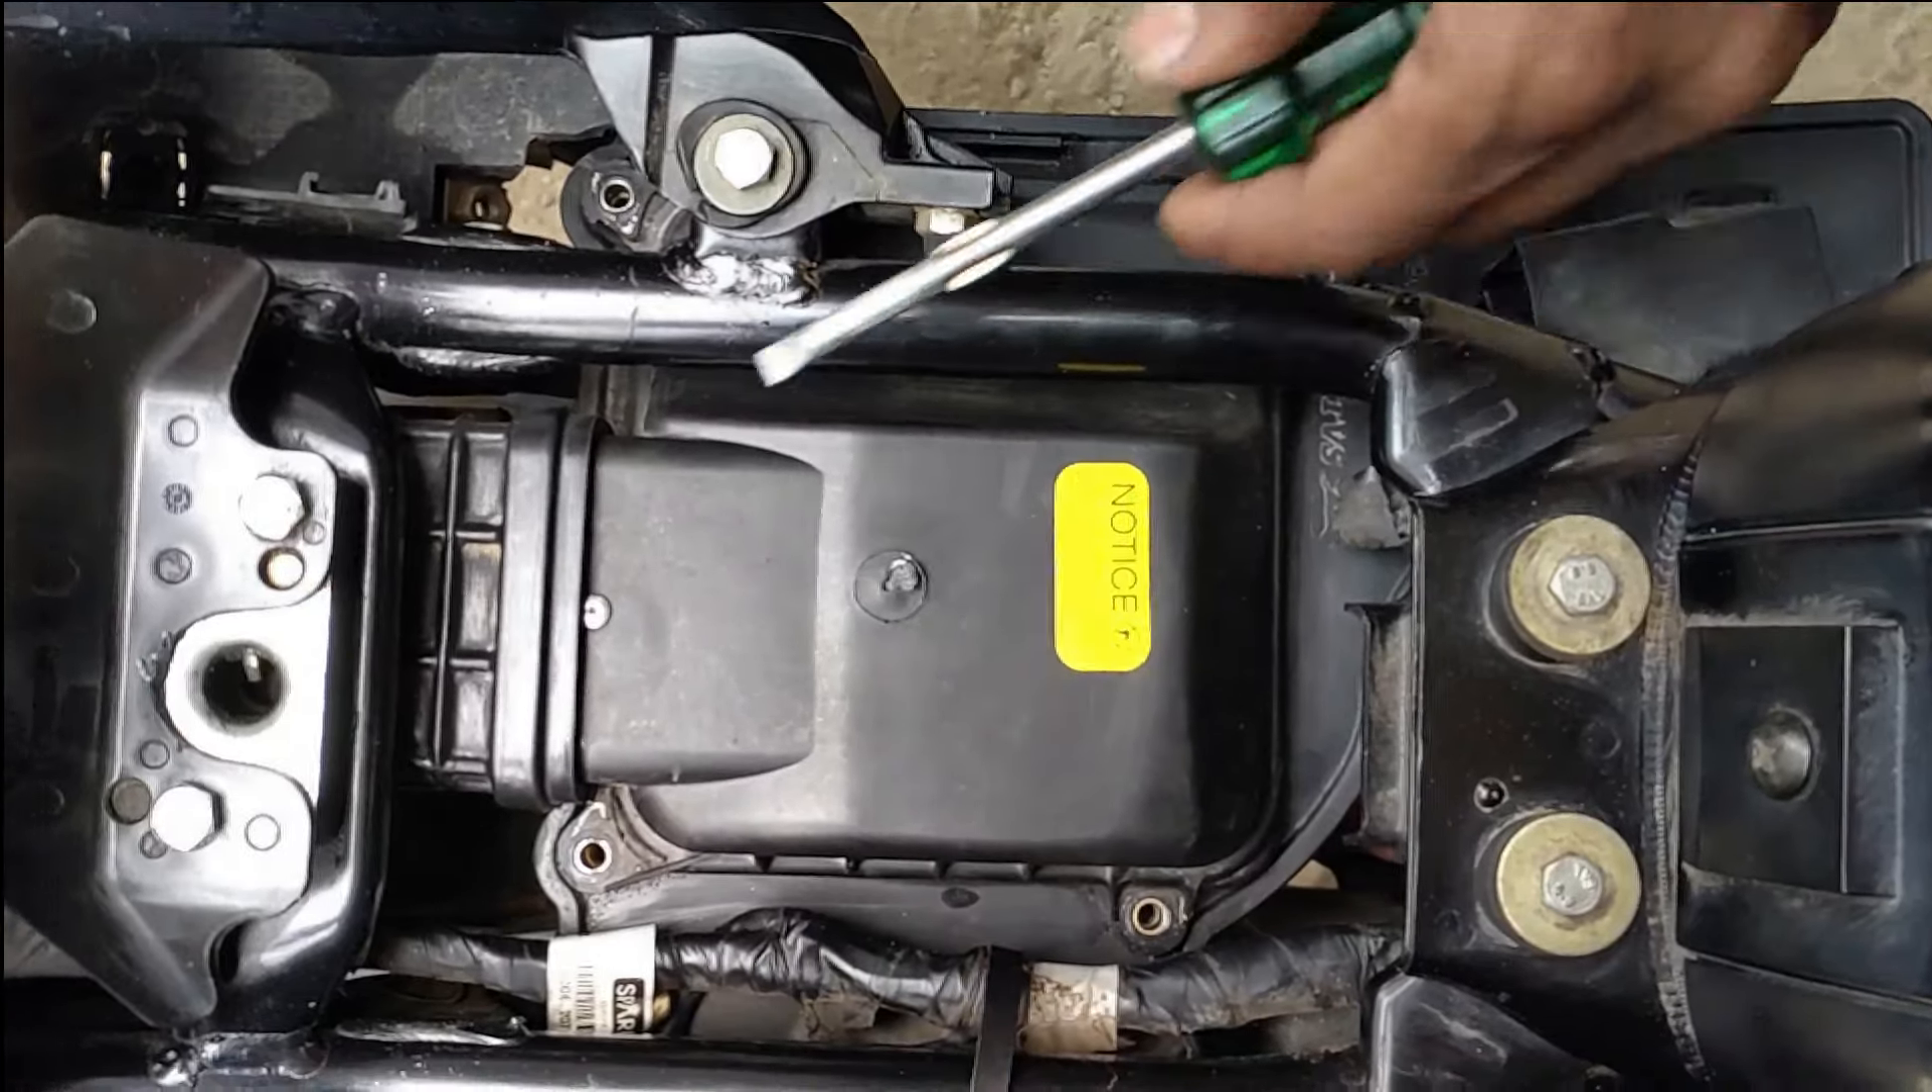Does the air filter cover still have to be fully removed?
Yes.